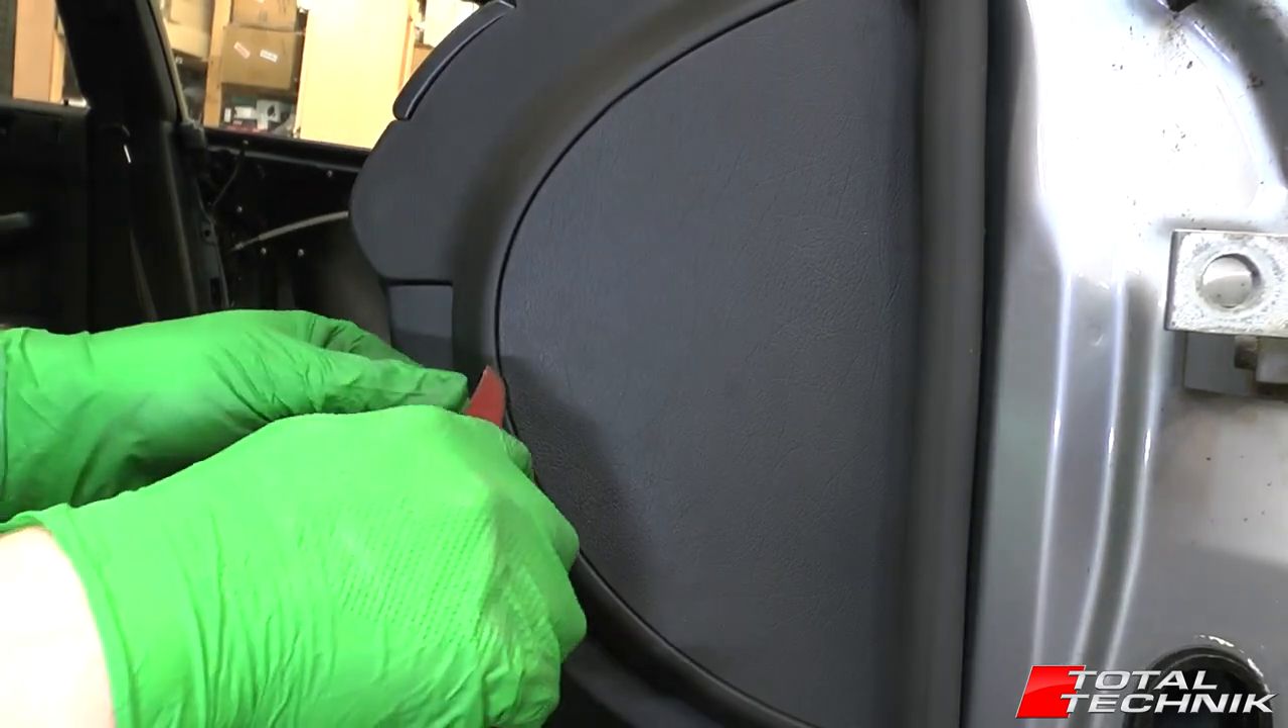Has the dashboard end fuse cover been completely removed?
No.